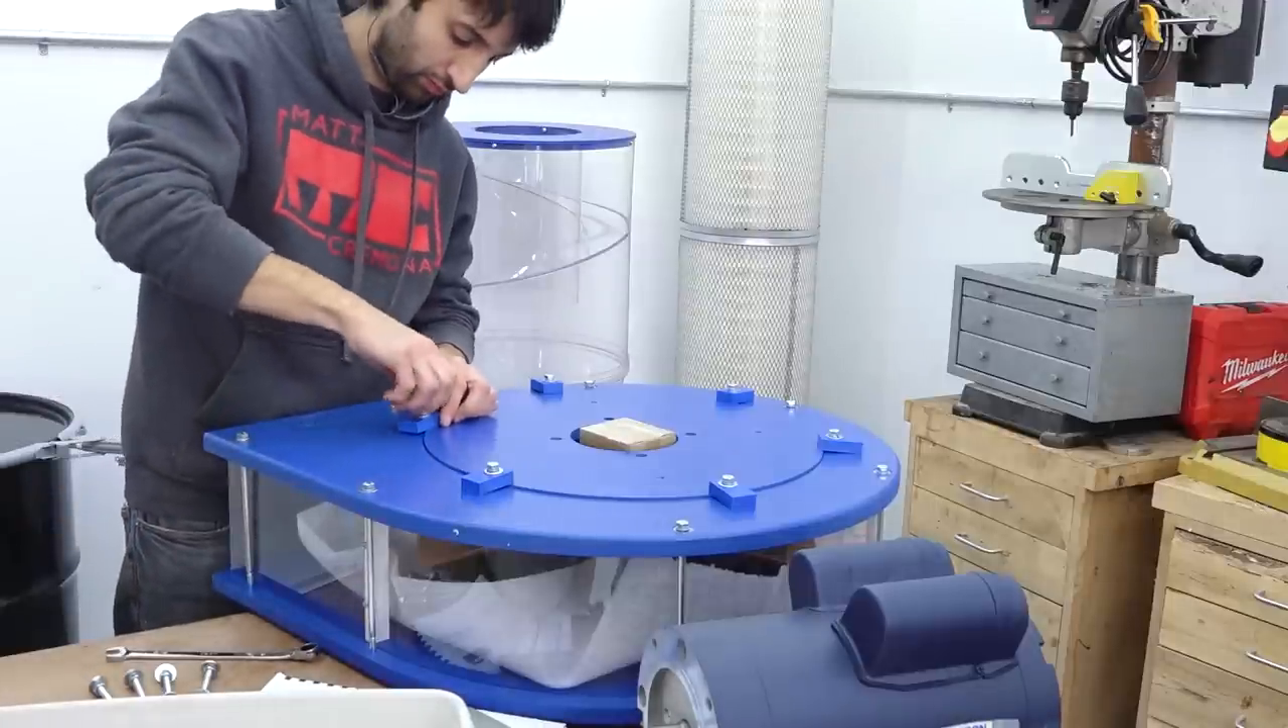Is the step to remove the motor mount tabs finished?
No.